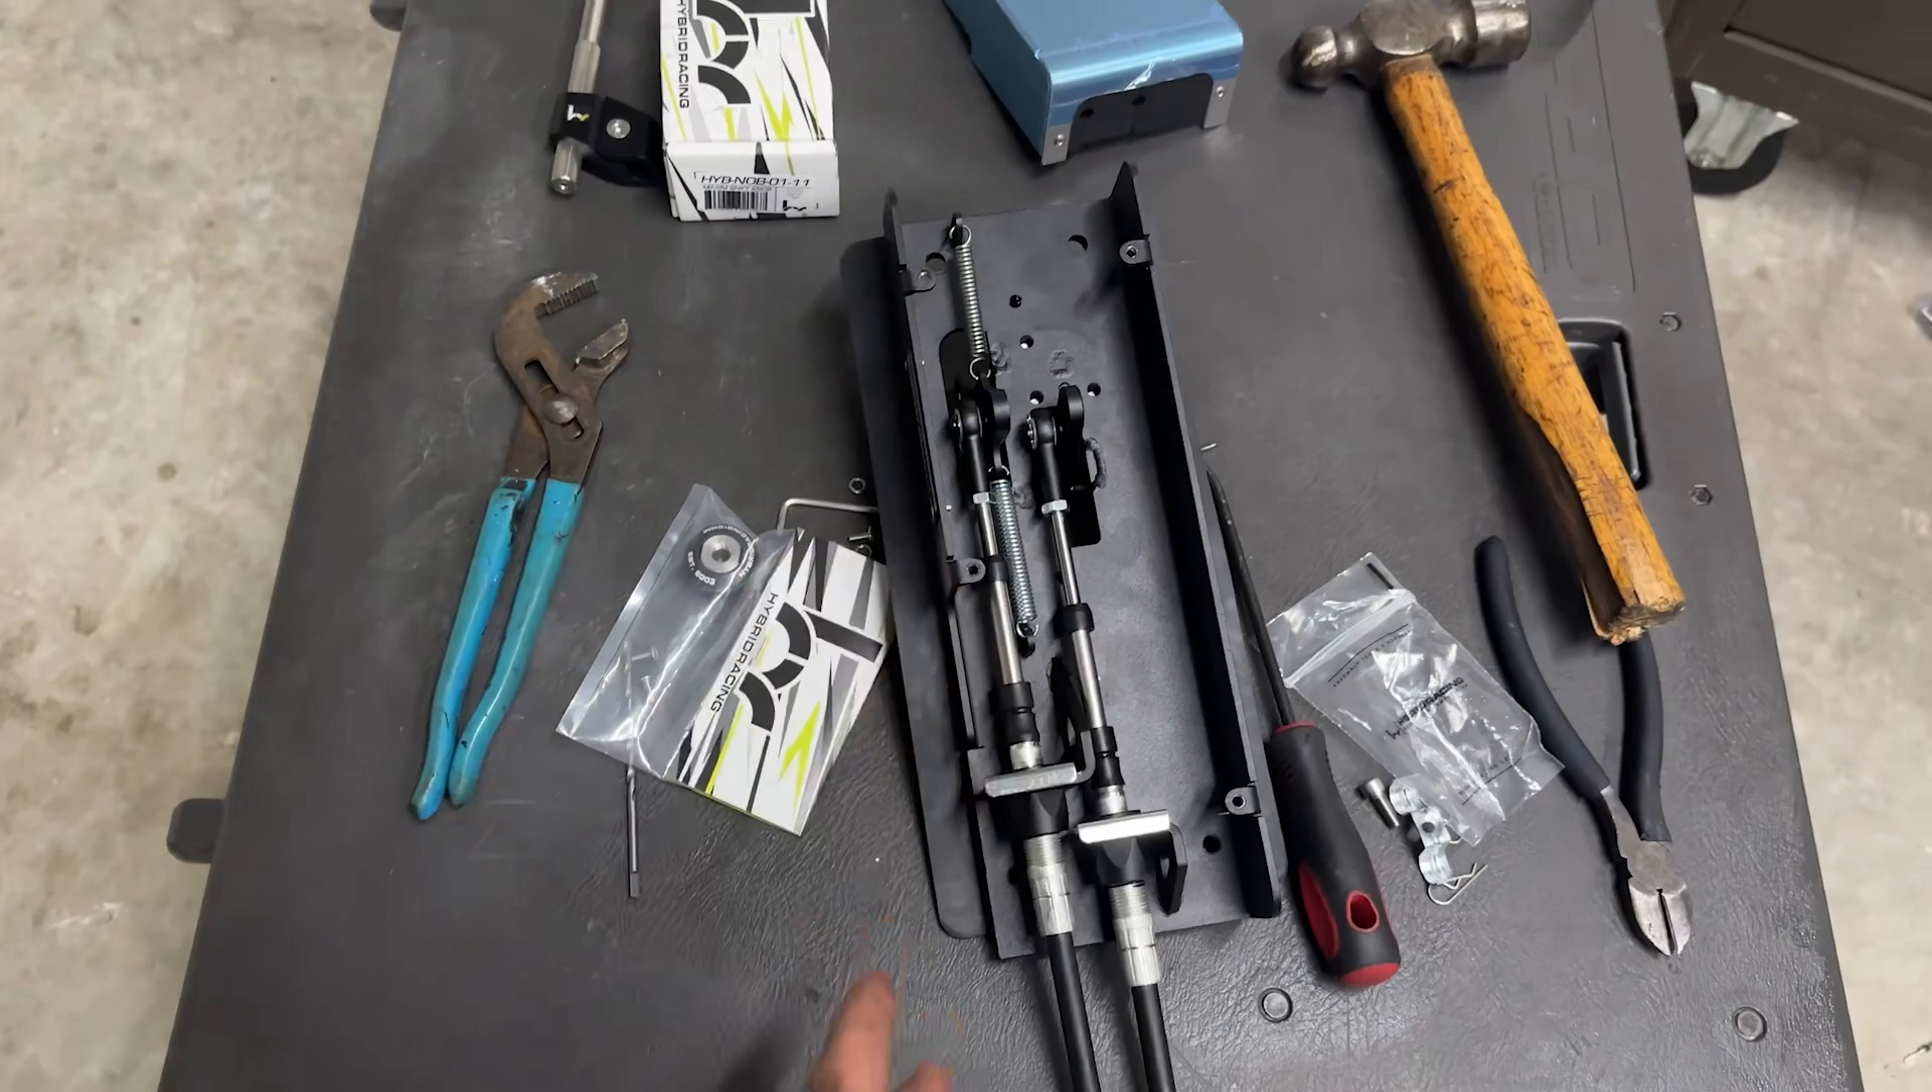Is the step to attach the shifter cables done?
Yes.